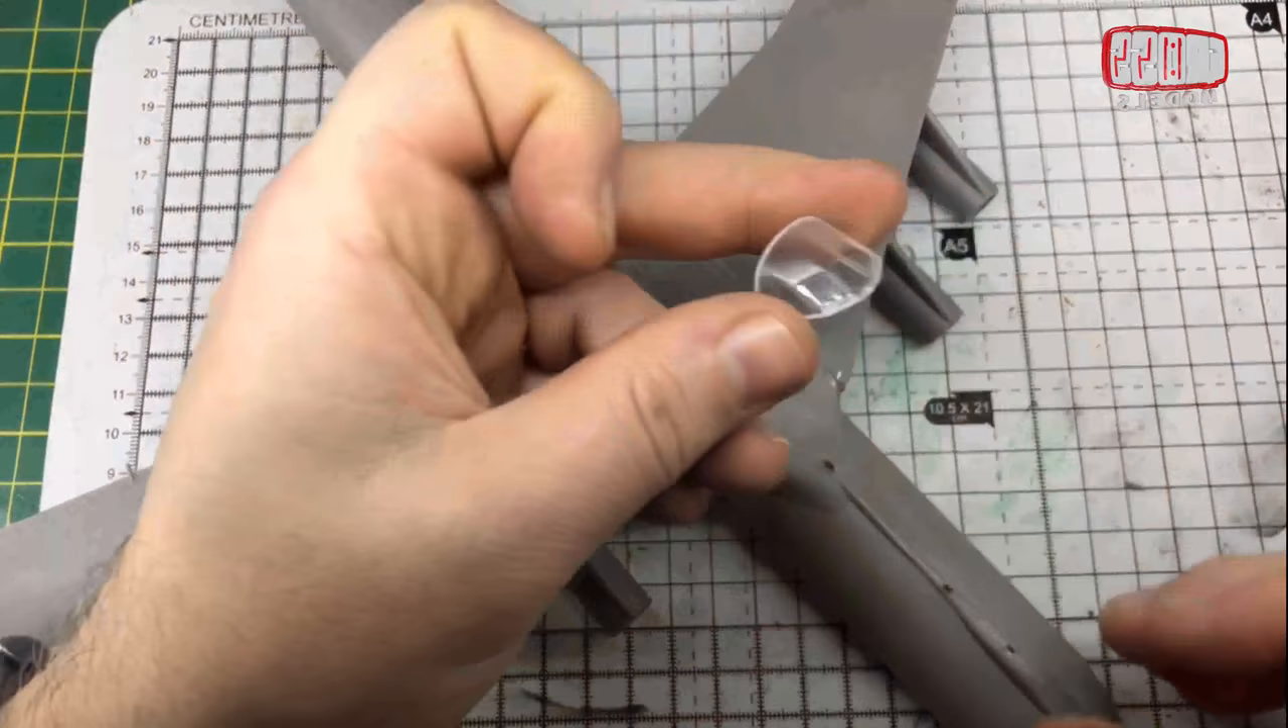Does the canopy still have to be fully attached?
Yes.